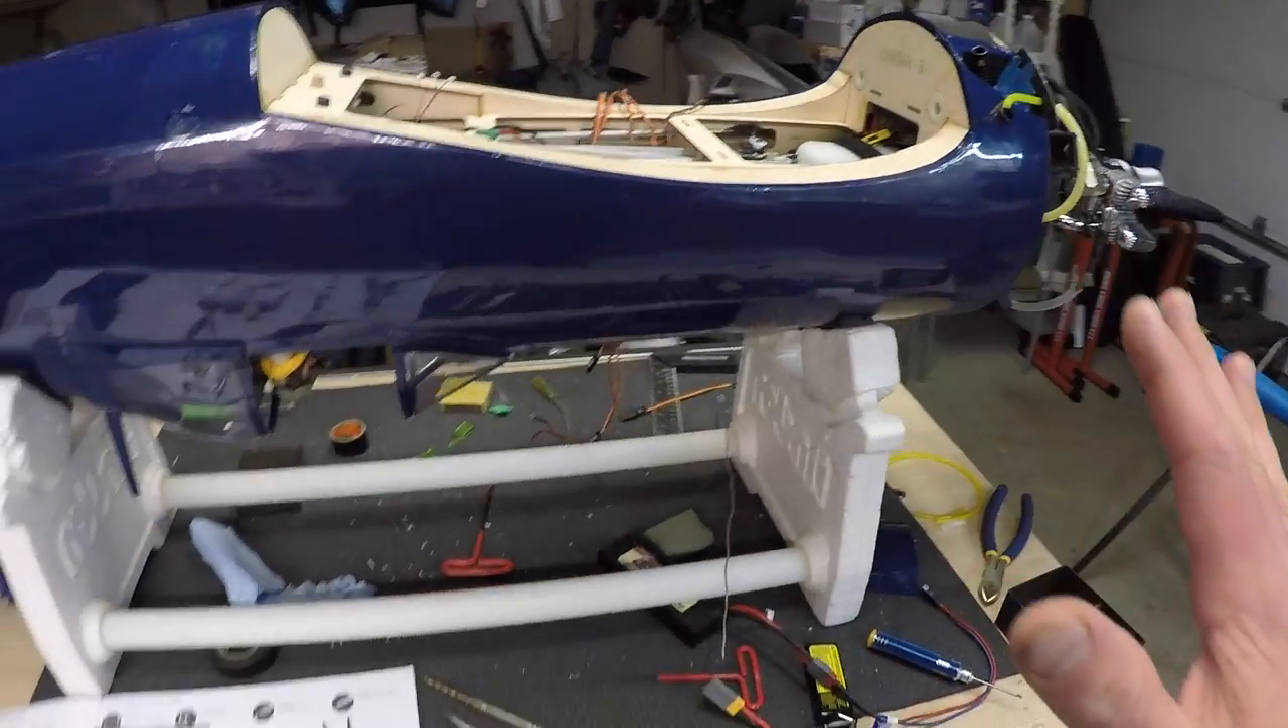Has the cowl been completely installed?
No.